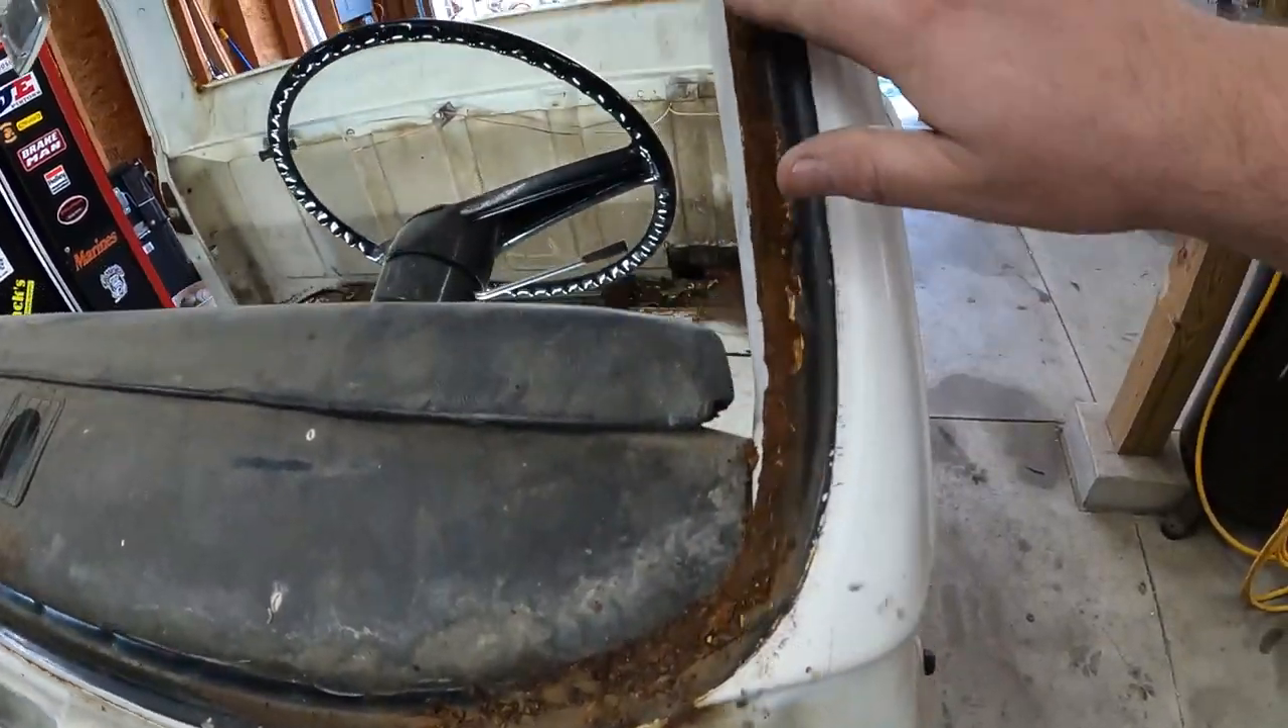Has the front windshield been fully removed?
Yes.